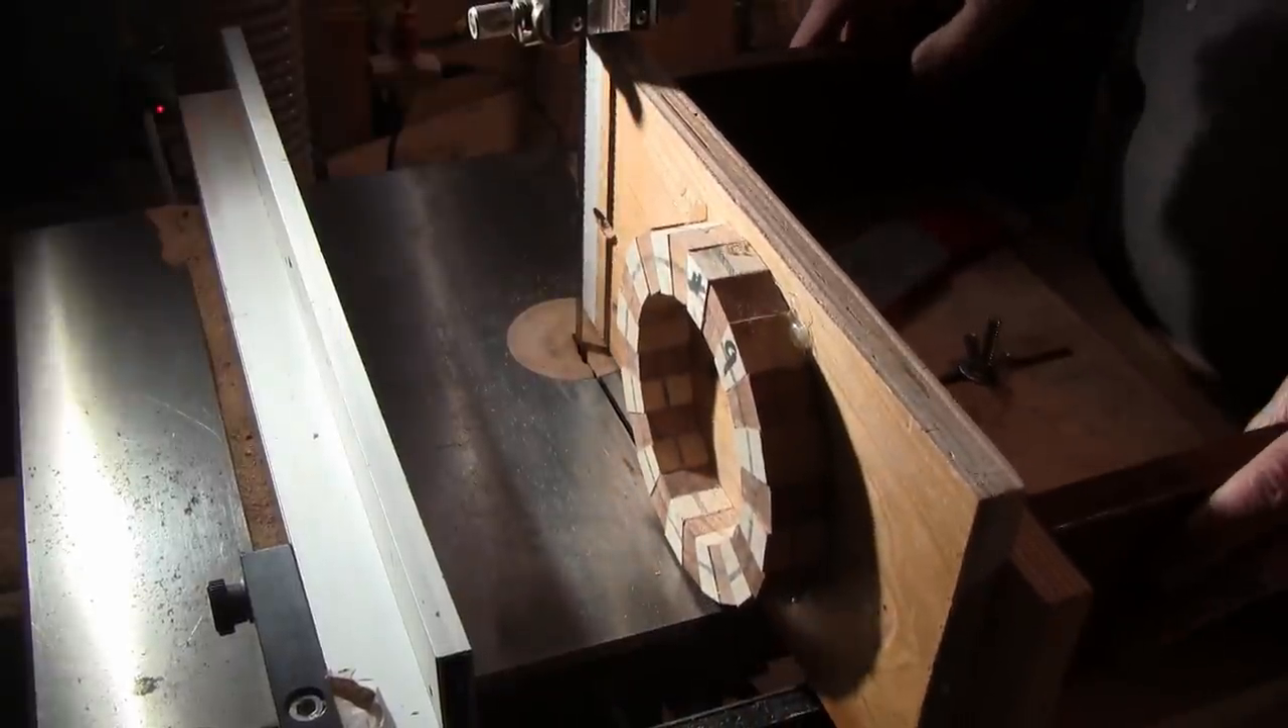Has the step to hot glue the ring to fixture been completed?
Yes.